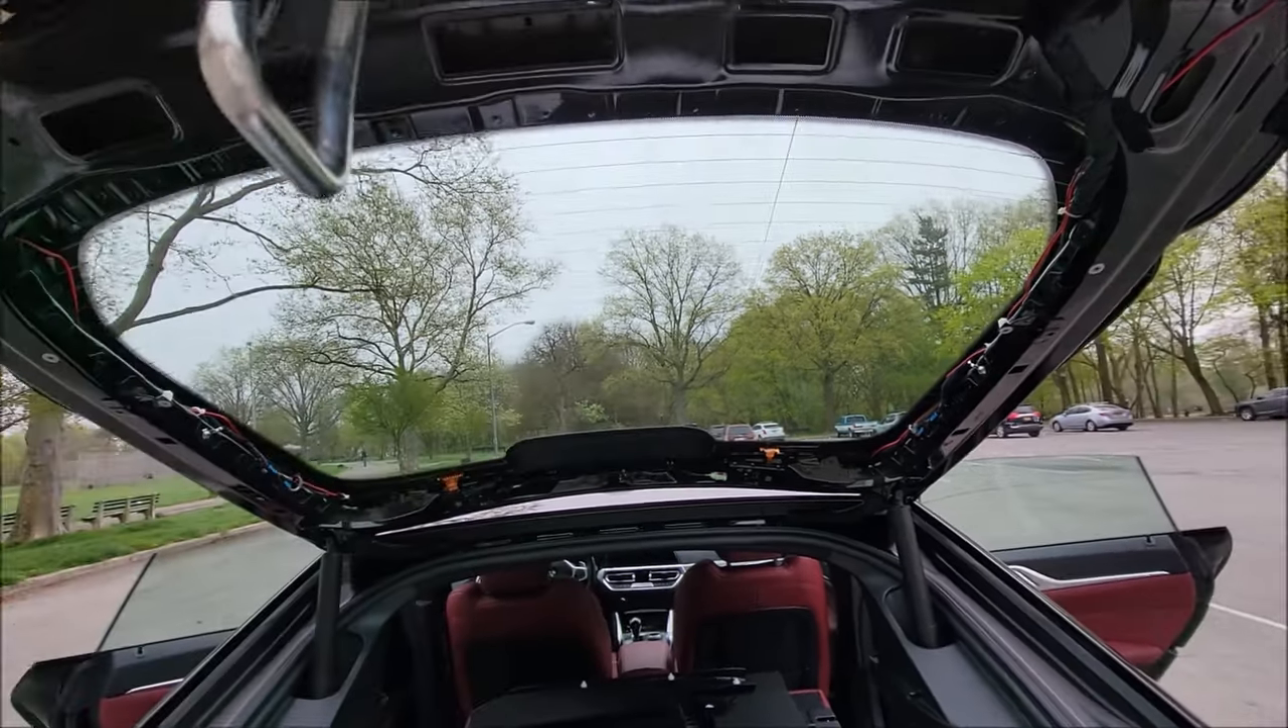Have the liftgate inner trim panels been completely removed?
Yes.